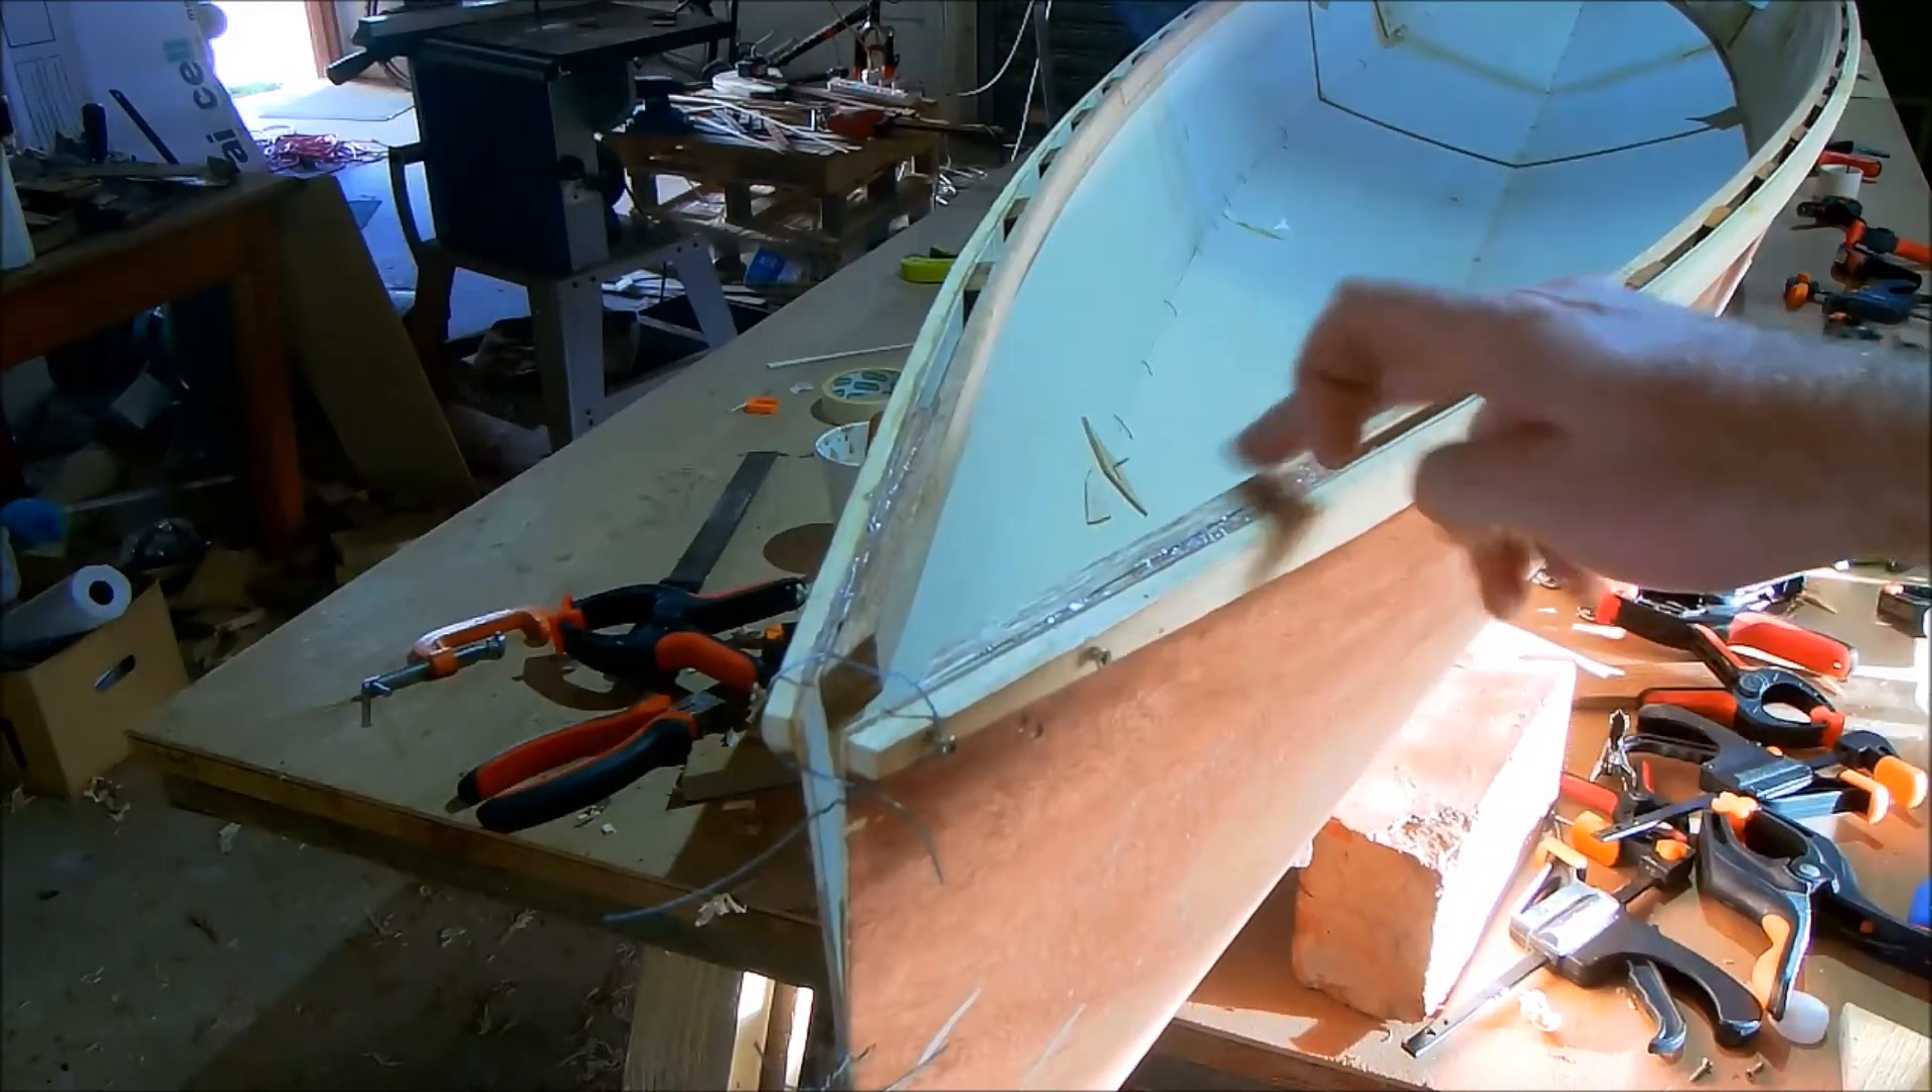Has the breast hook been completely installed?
No.